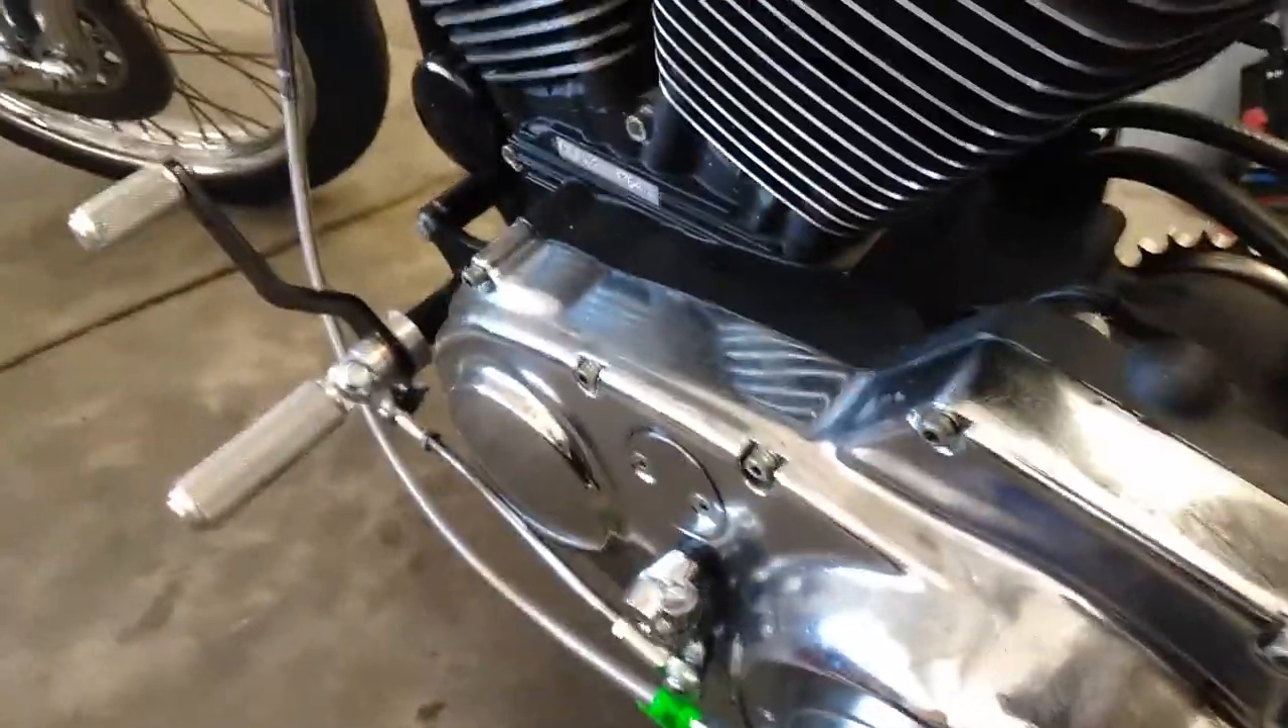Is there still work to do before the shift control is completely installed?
No.